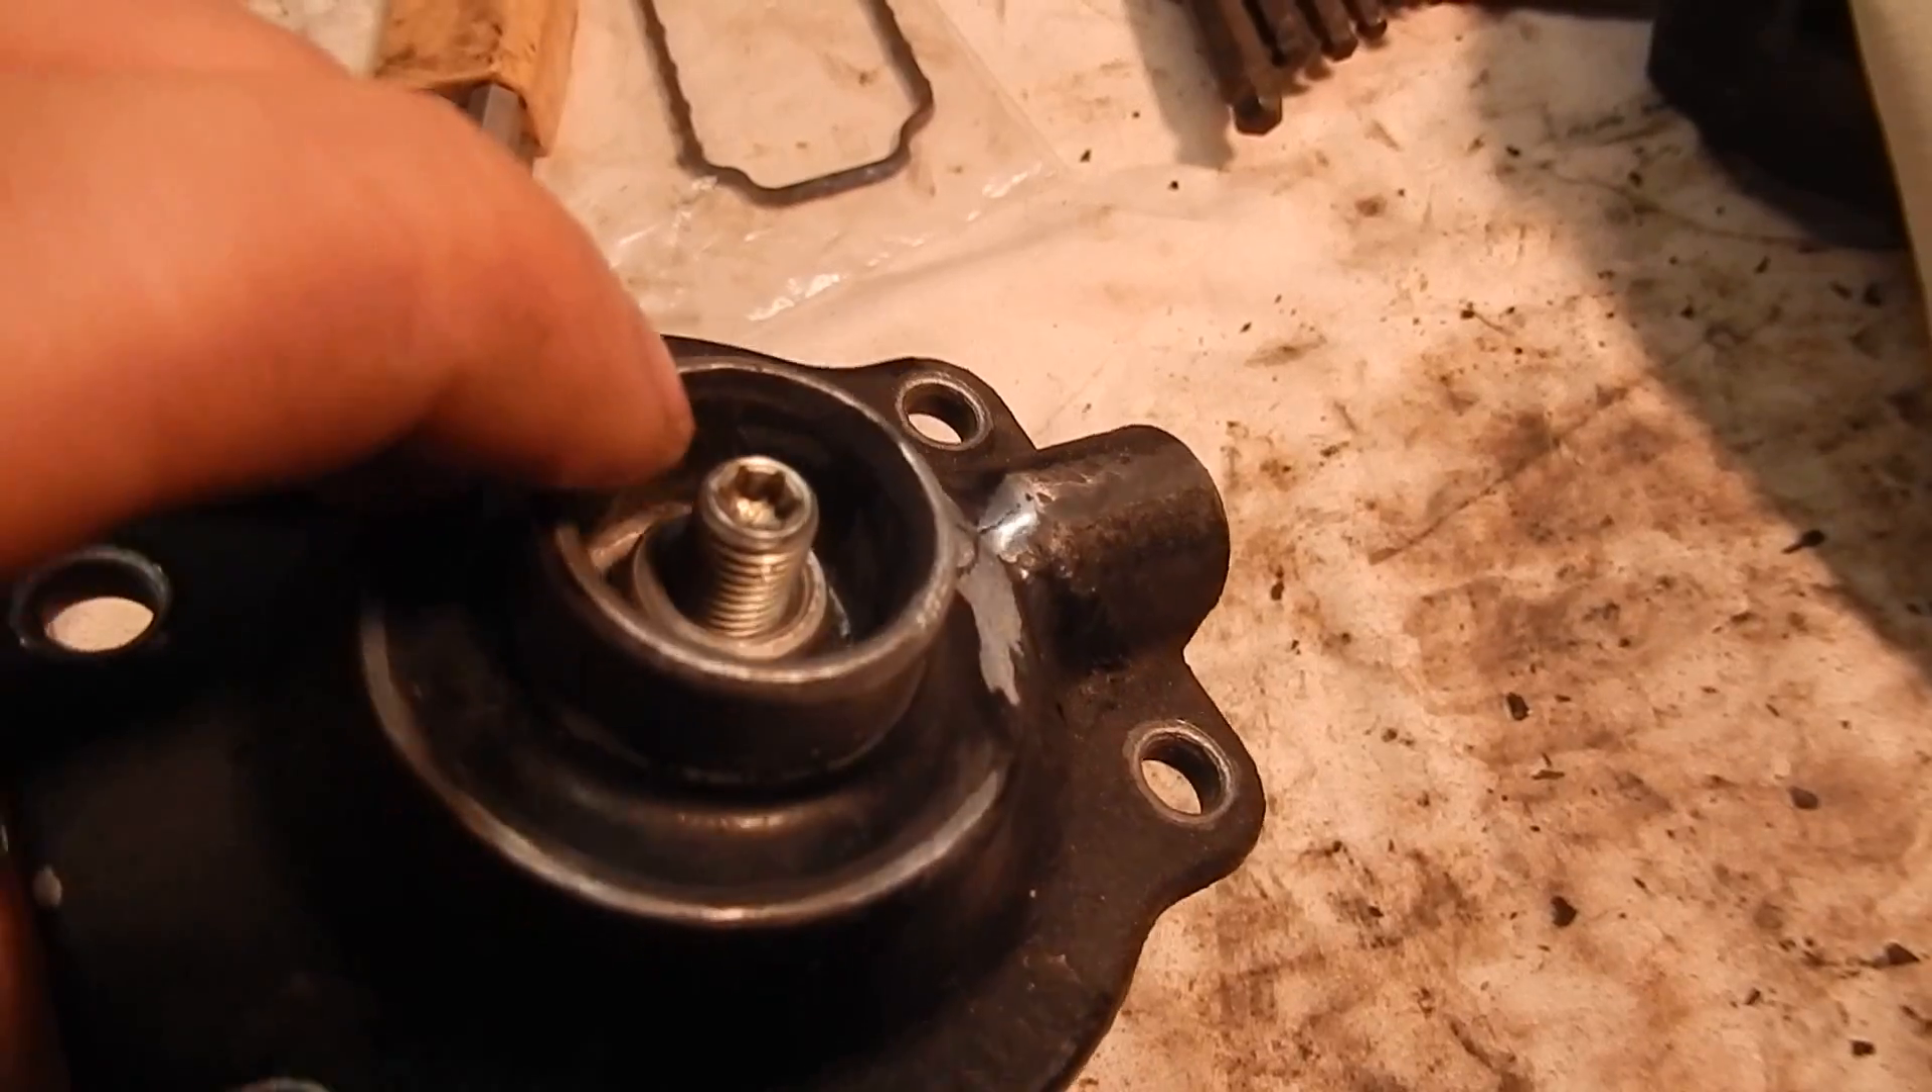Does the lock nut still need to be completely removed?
No.